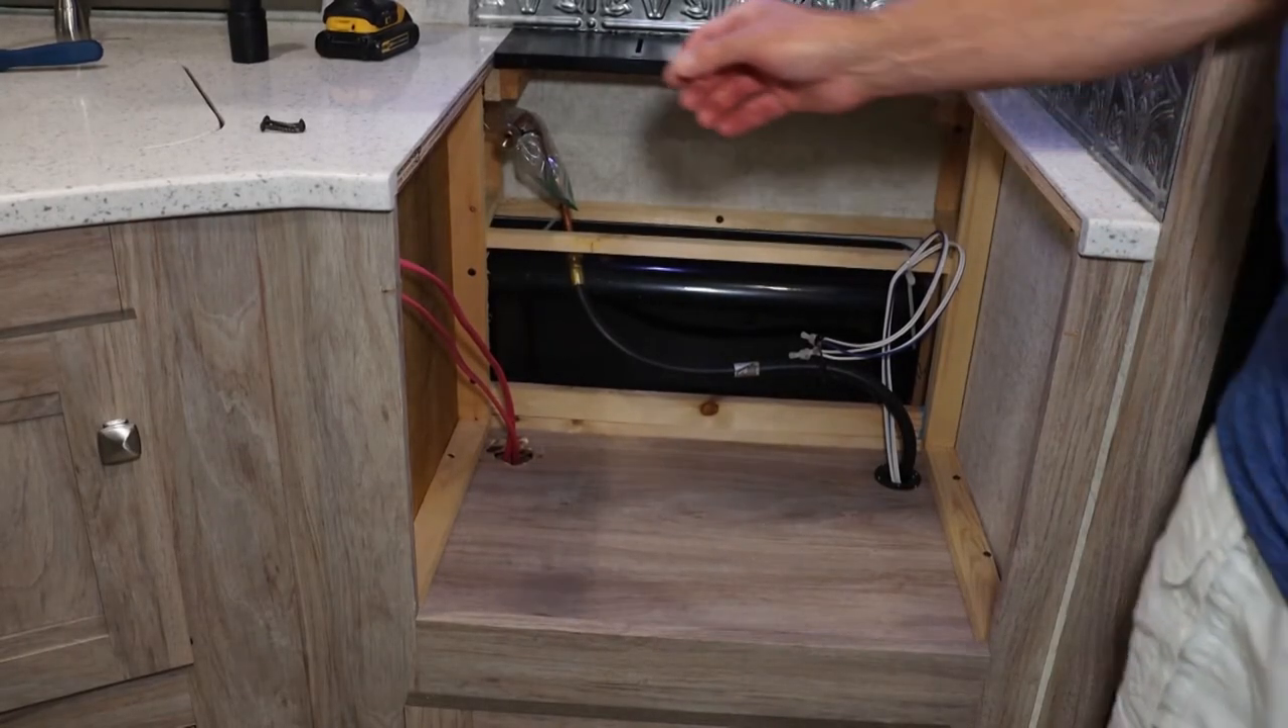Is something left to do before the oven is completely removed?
No.